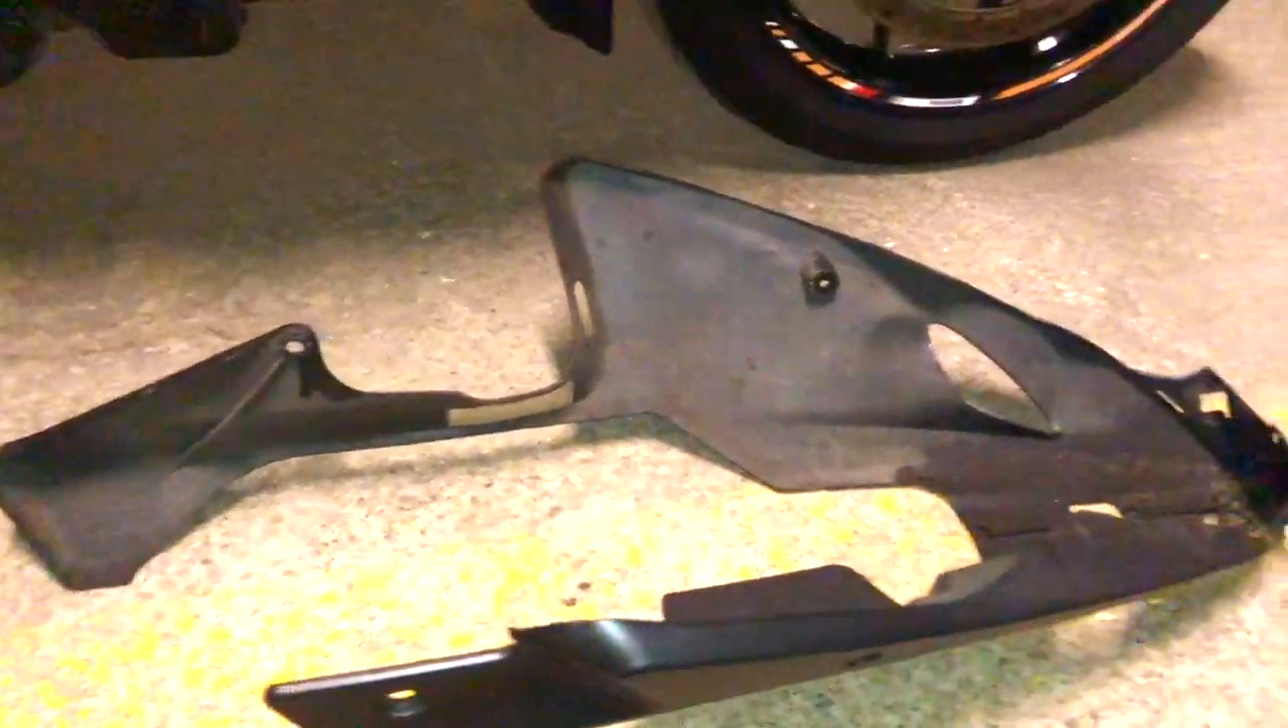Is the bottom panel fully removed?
Yes.